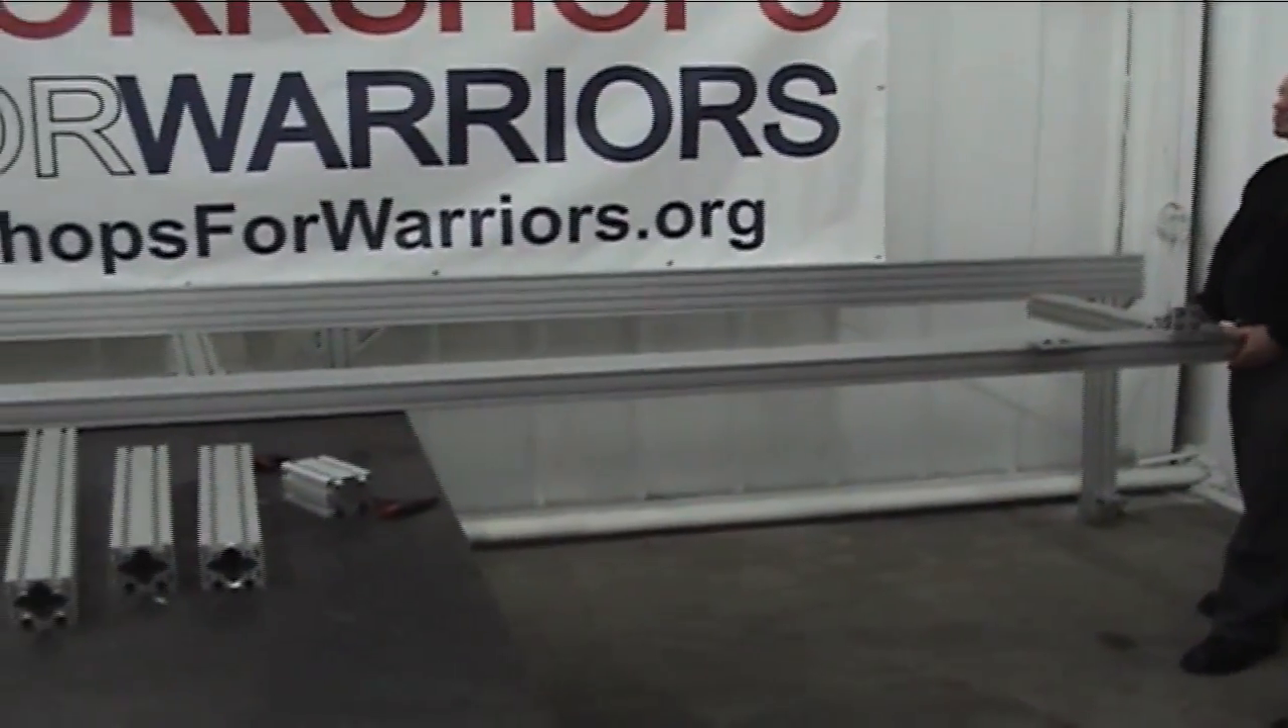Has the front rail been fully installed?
No.